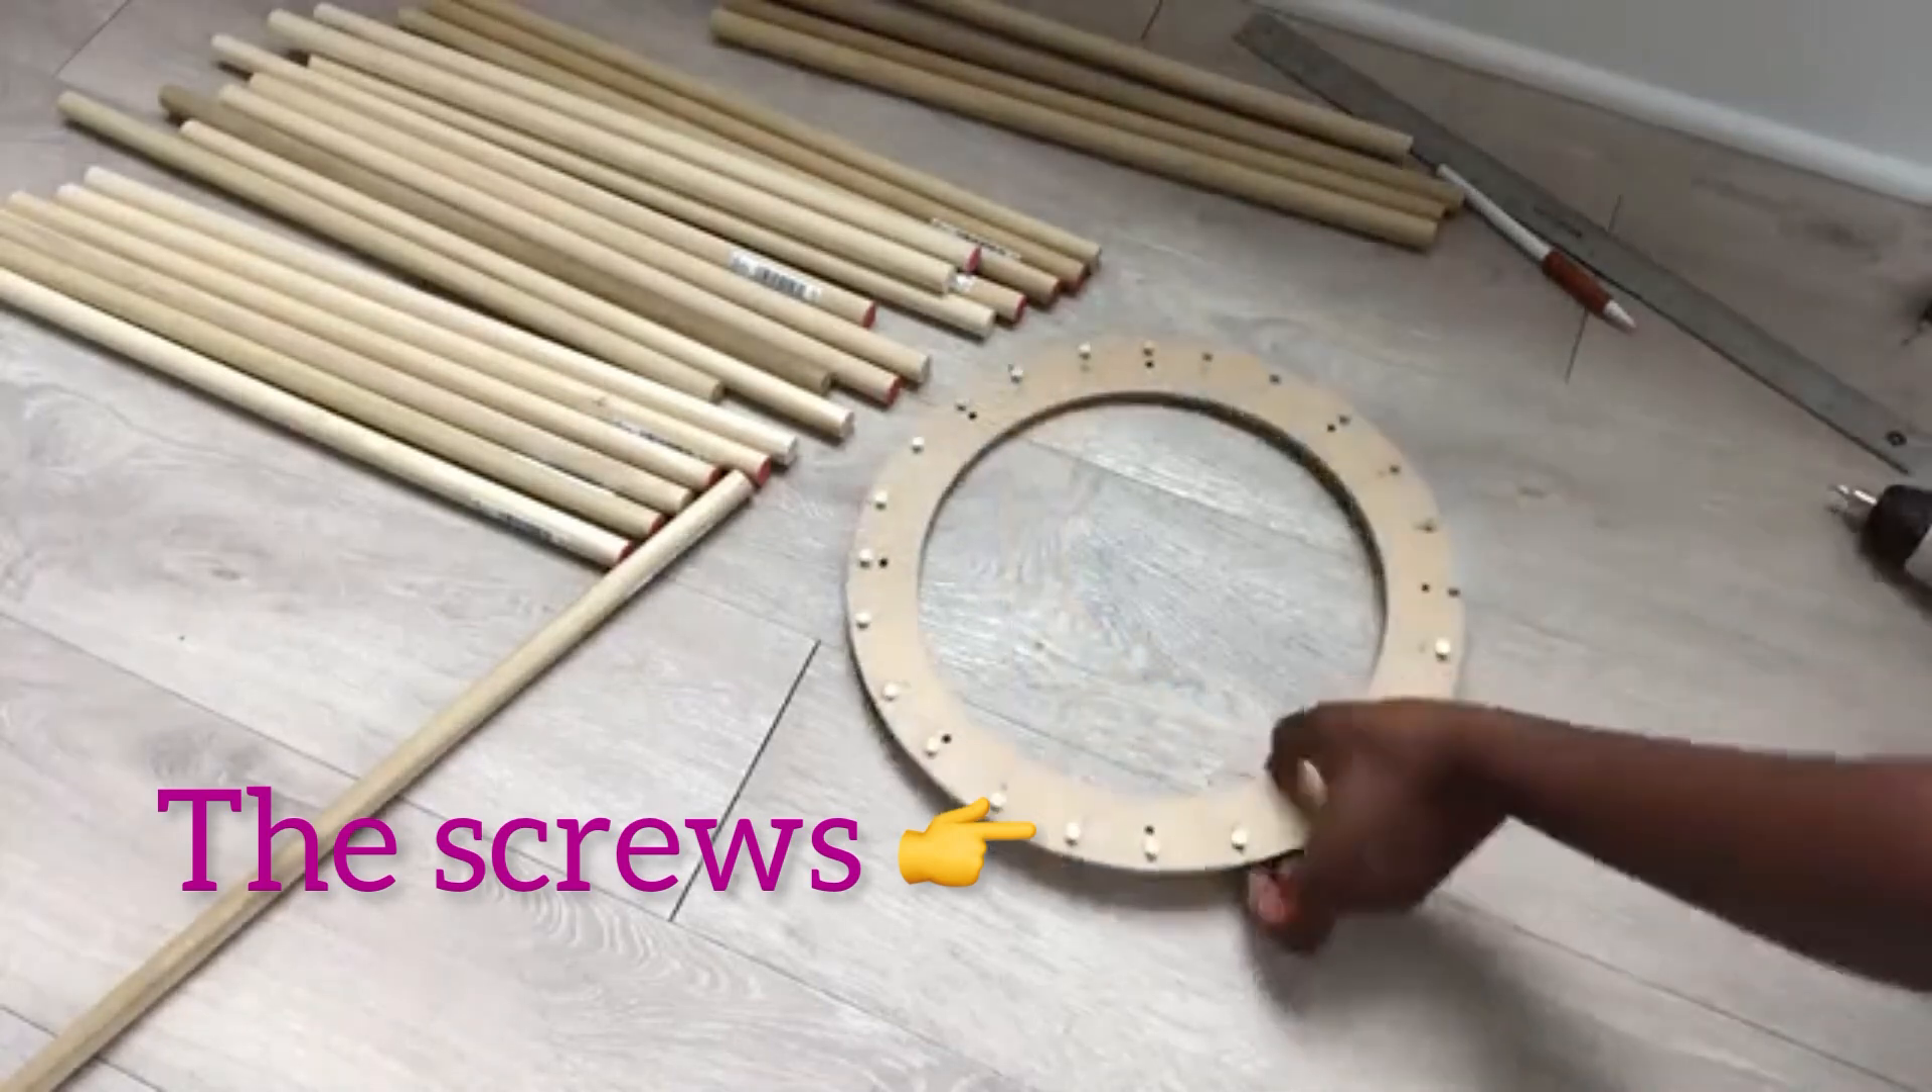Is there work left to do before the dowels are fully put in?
Yes.